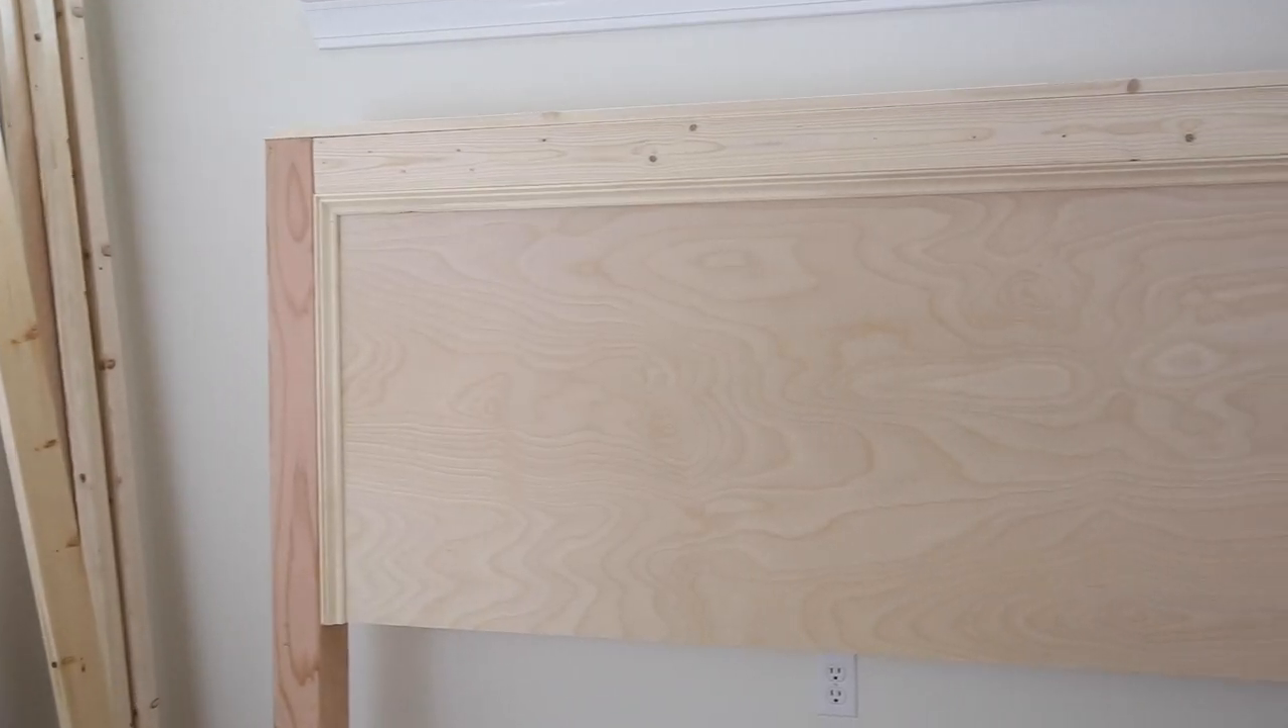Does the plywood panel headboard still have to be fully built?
No.